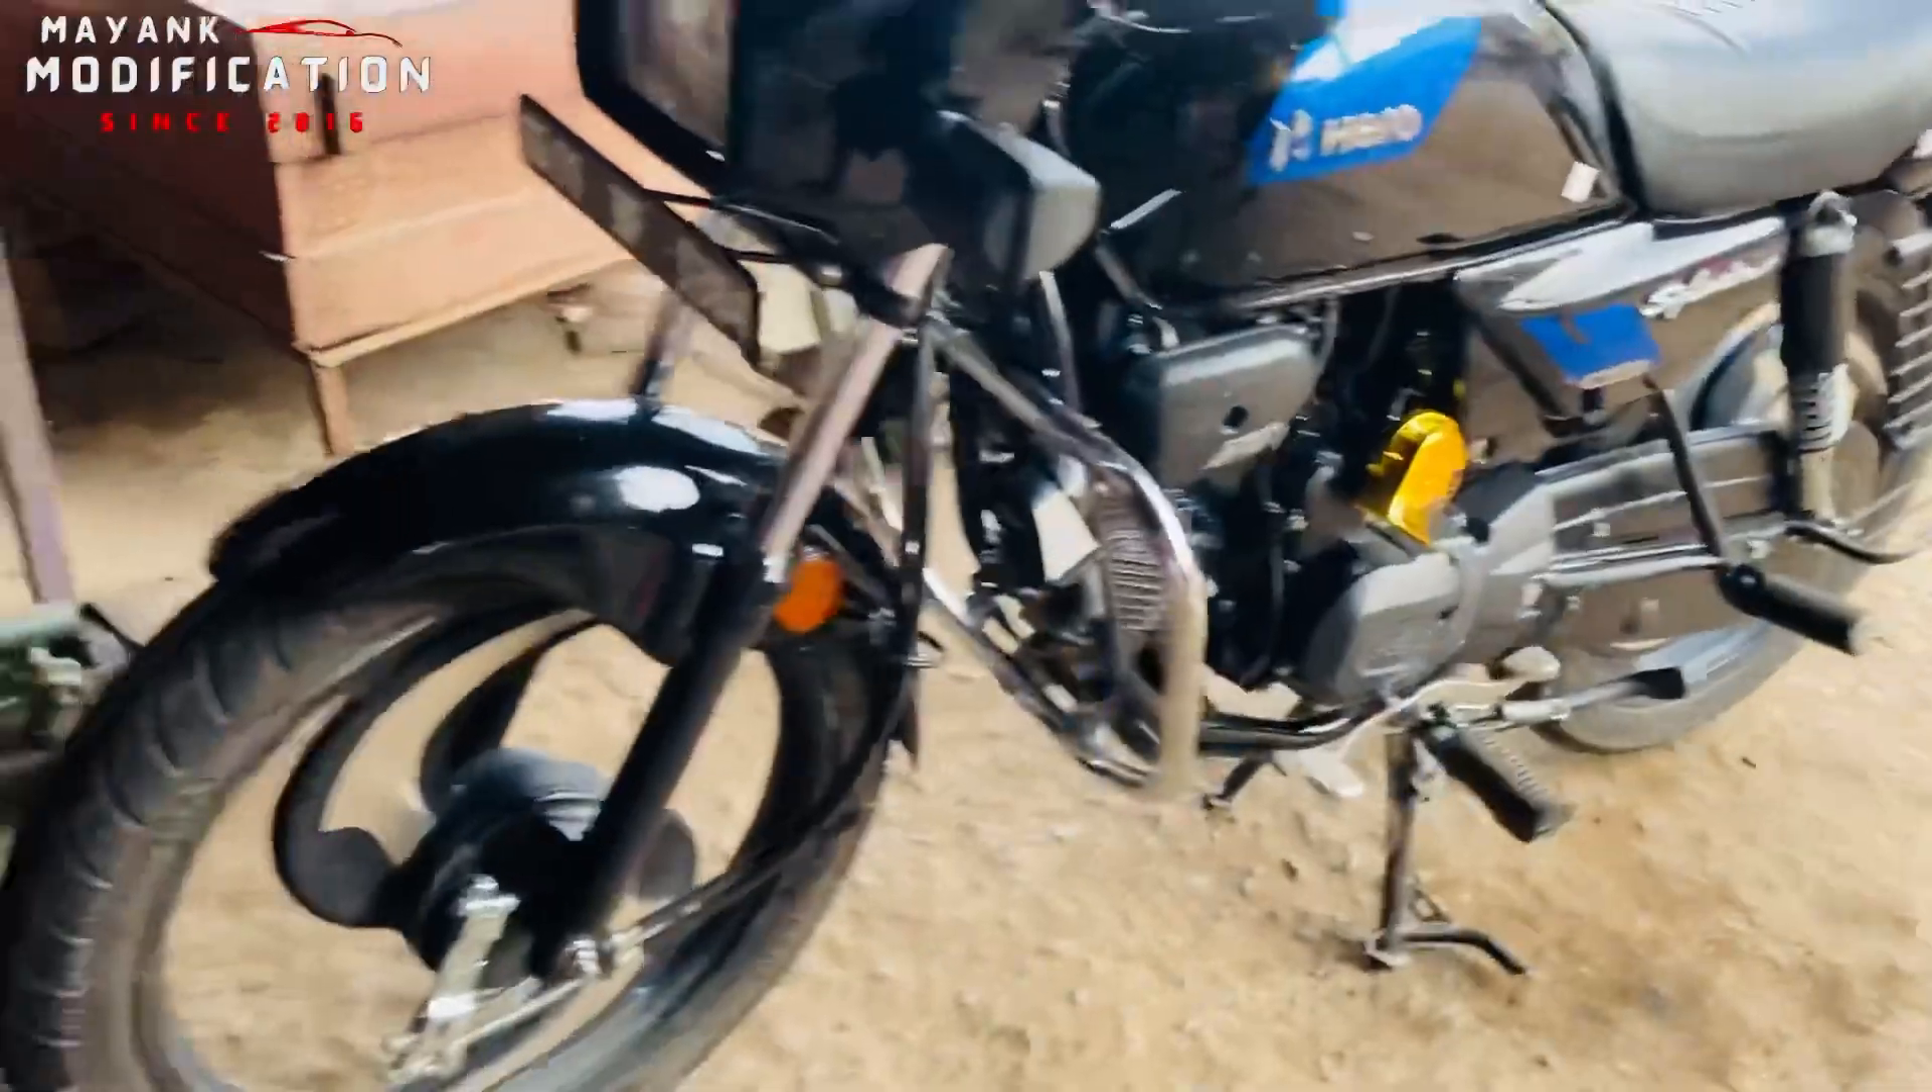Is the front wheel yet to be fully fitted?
No.